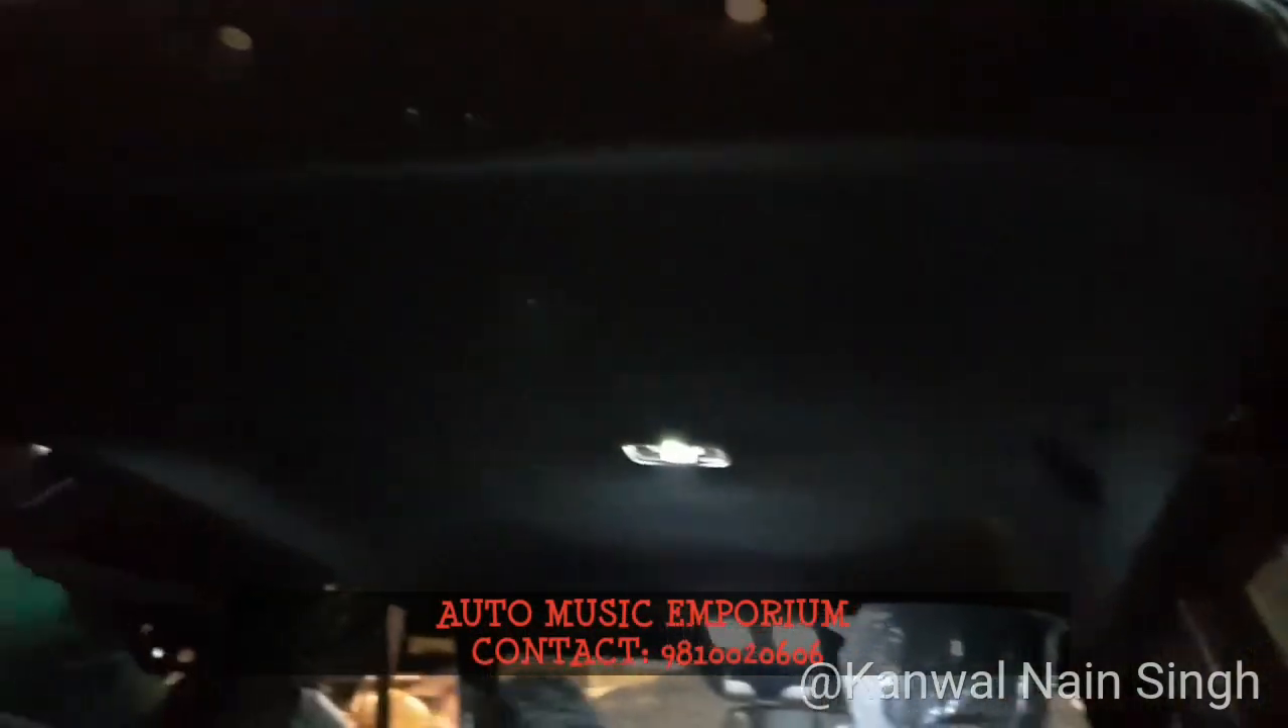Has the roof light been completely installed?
Yes.